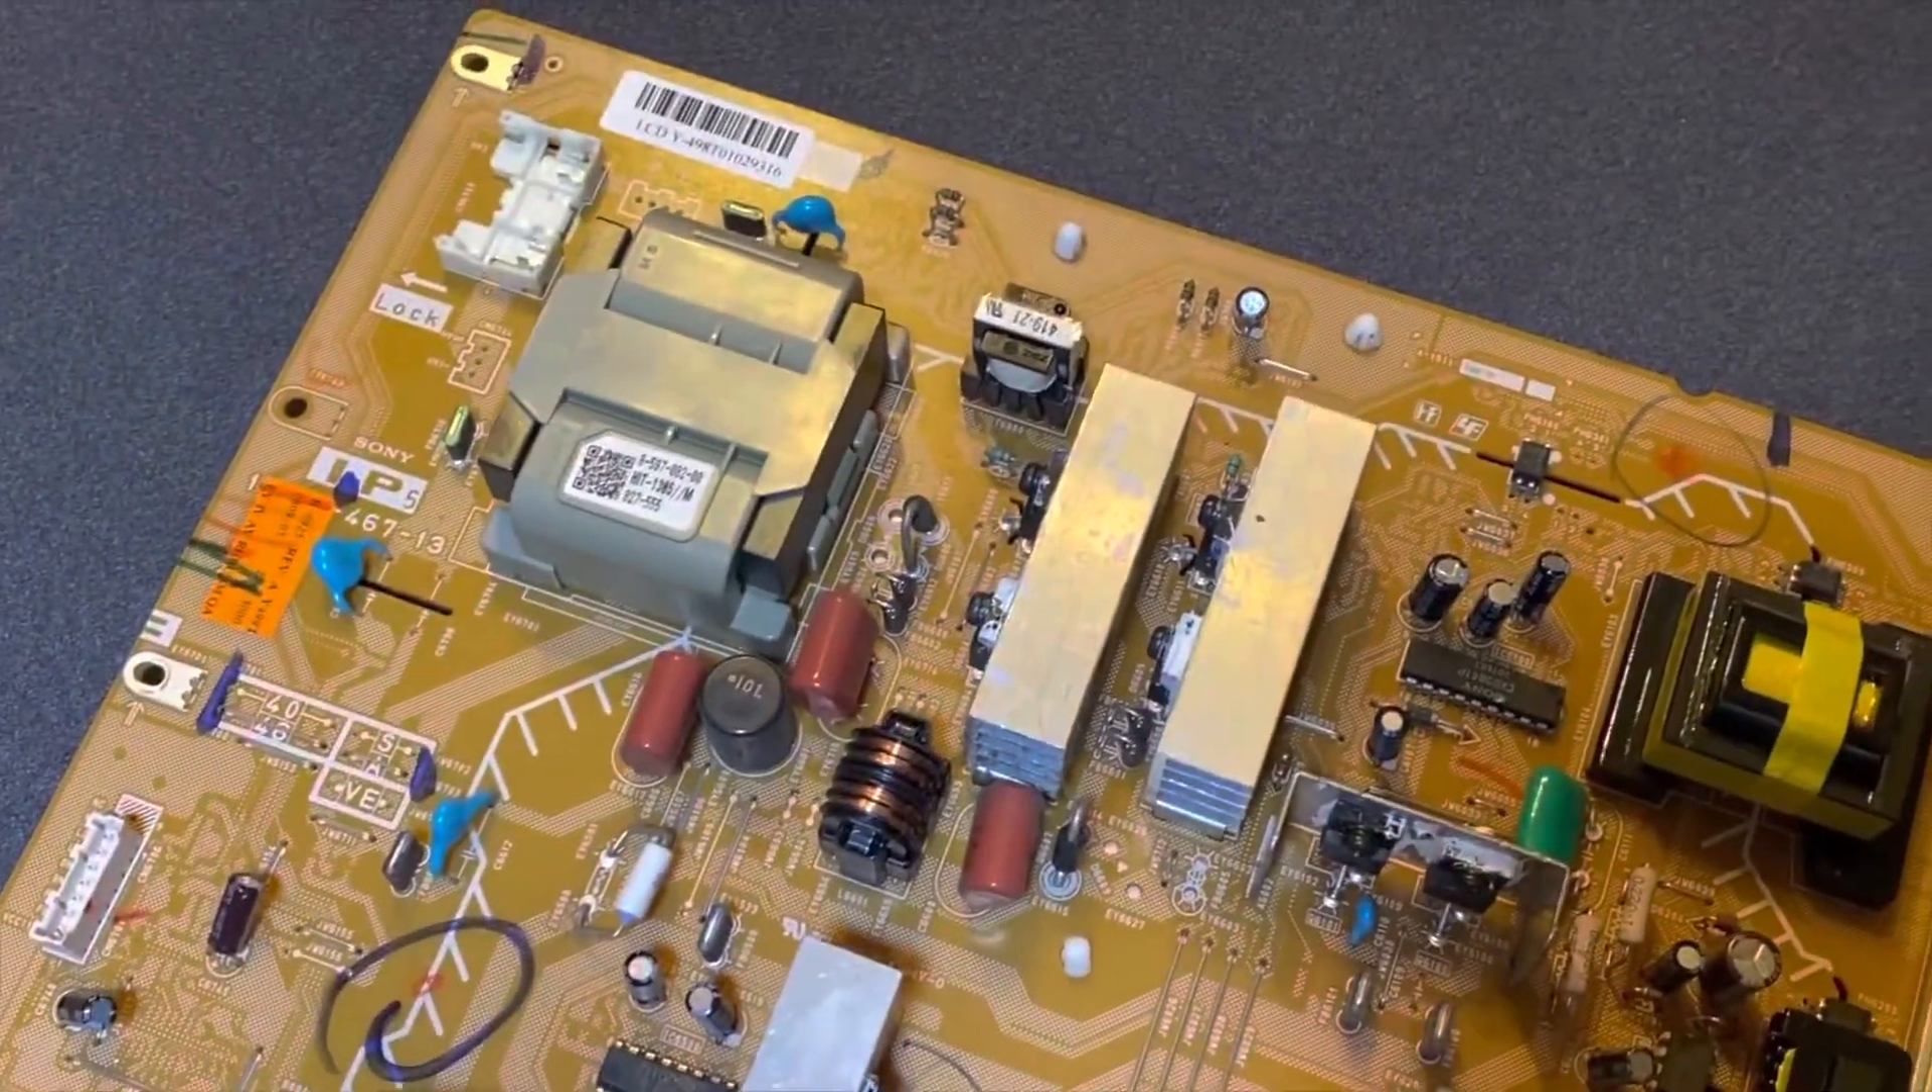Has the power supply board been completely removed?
Yes.